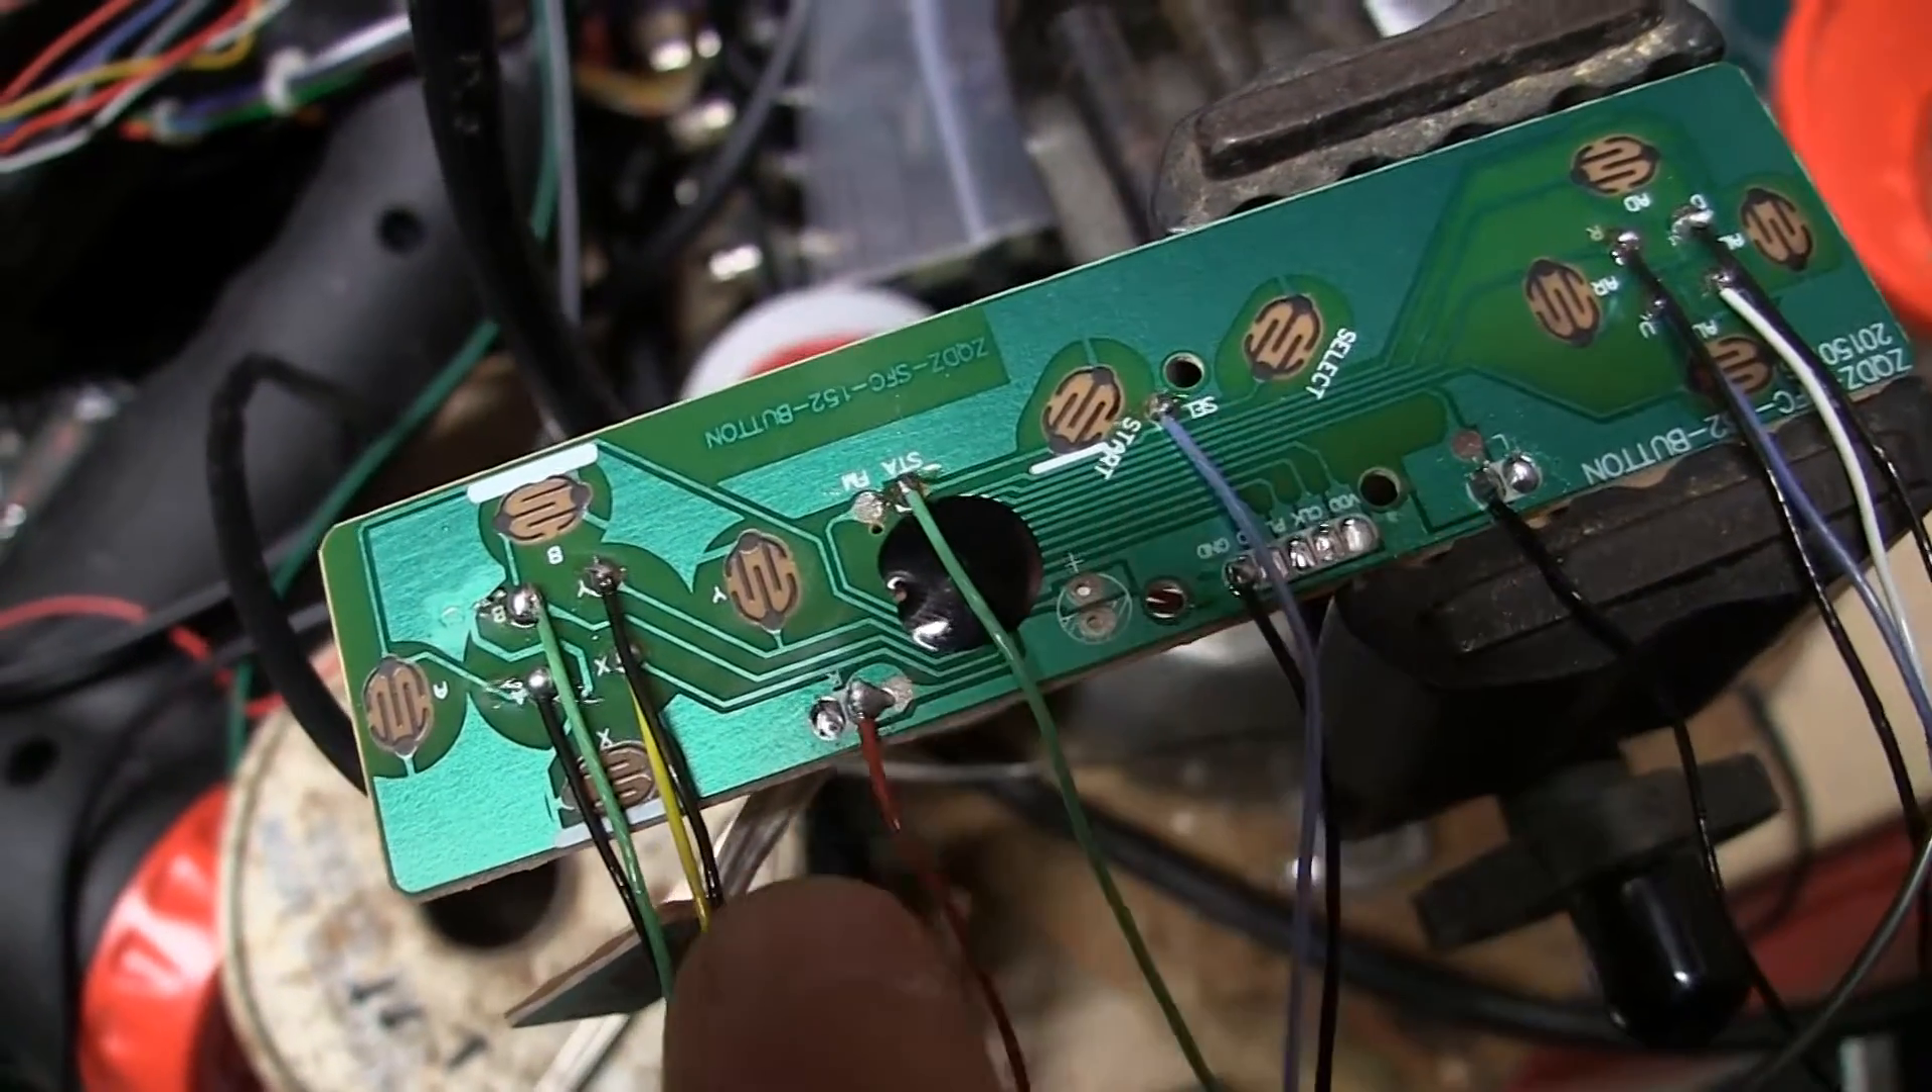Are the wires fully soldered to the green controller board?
Yes.